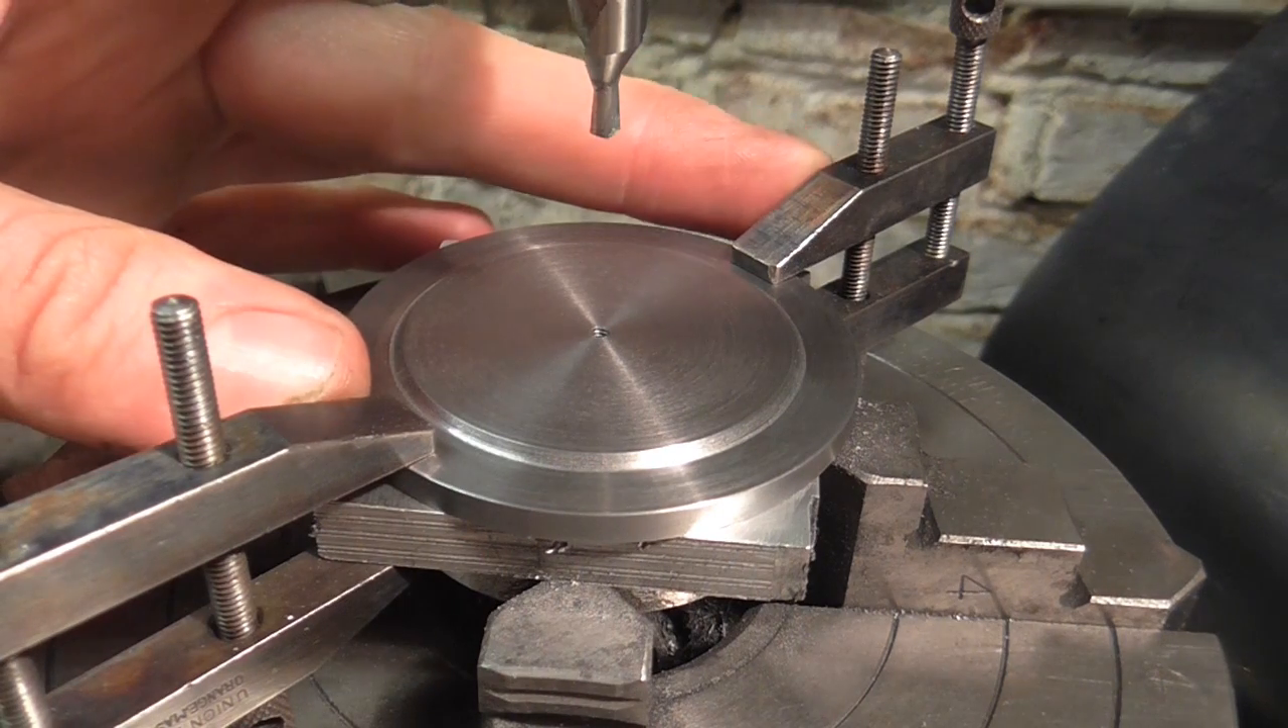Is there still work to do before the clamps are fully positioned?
No.